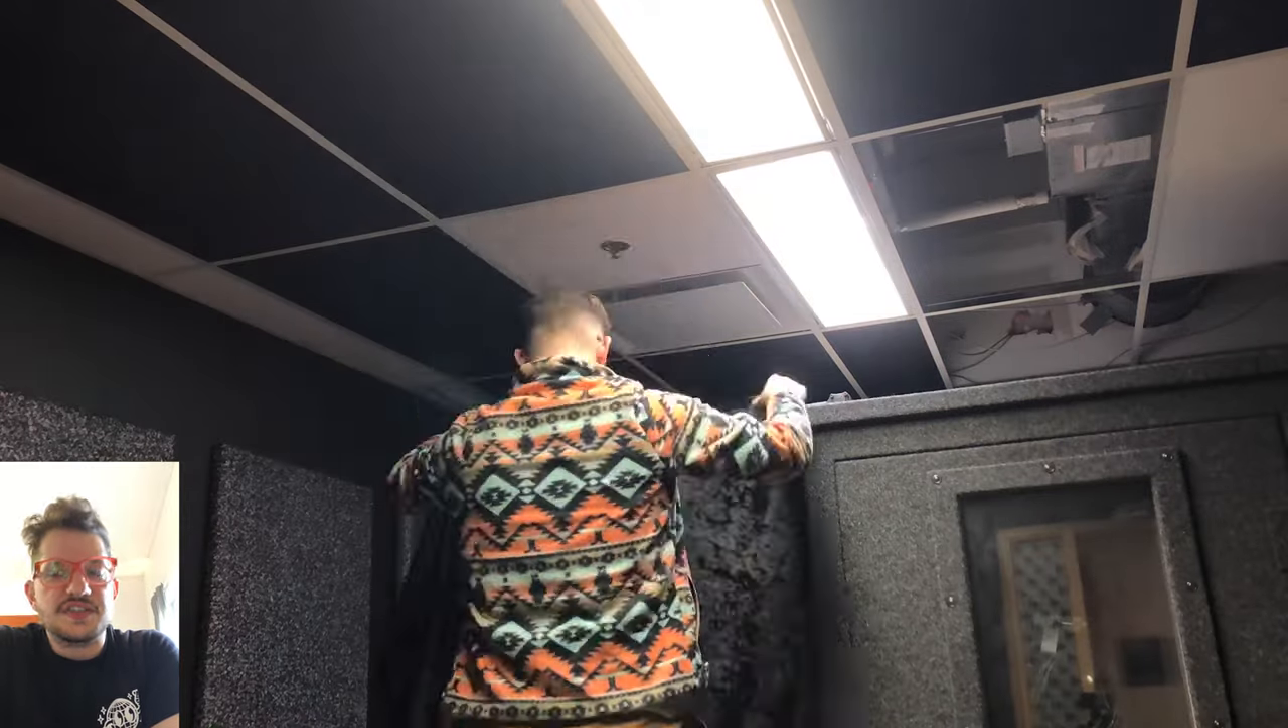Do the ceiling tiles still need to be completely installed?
Yes.